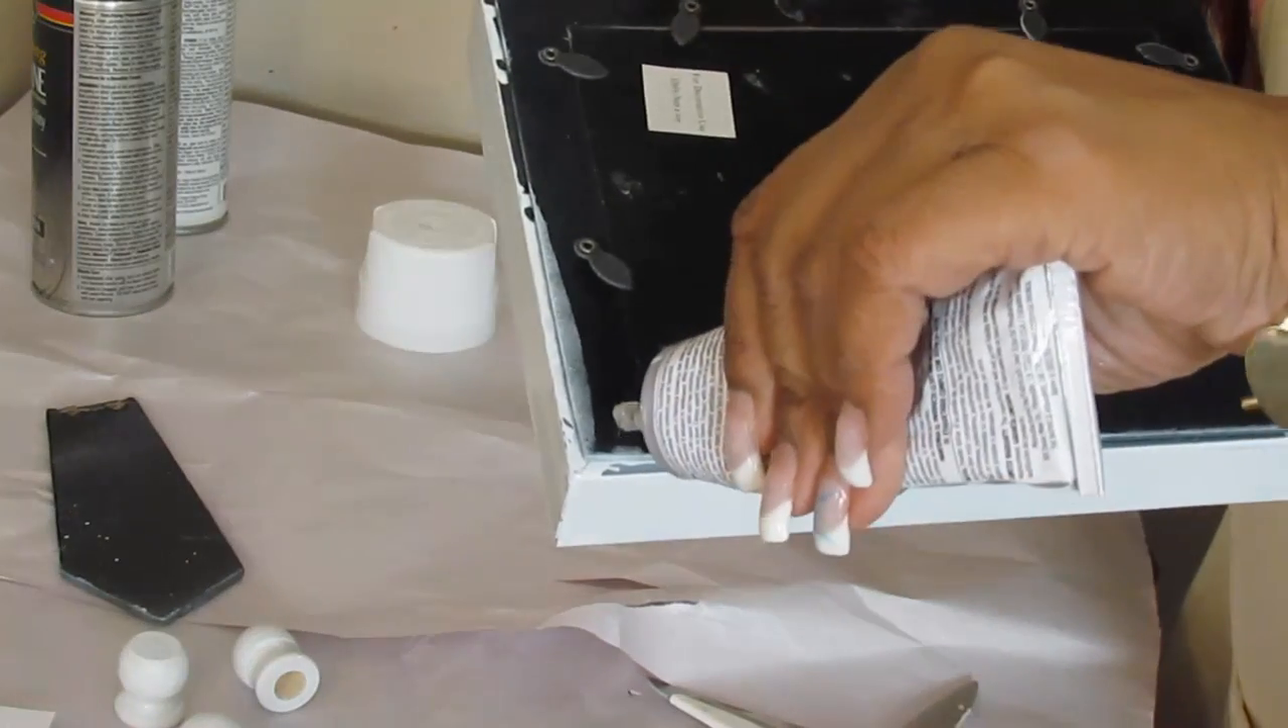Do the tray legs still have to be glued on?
Yes.